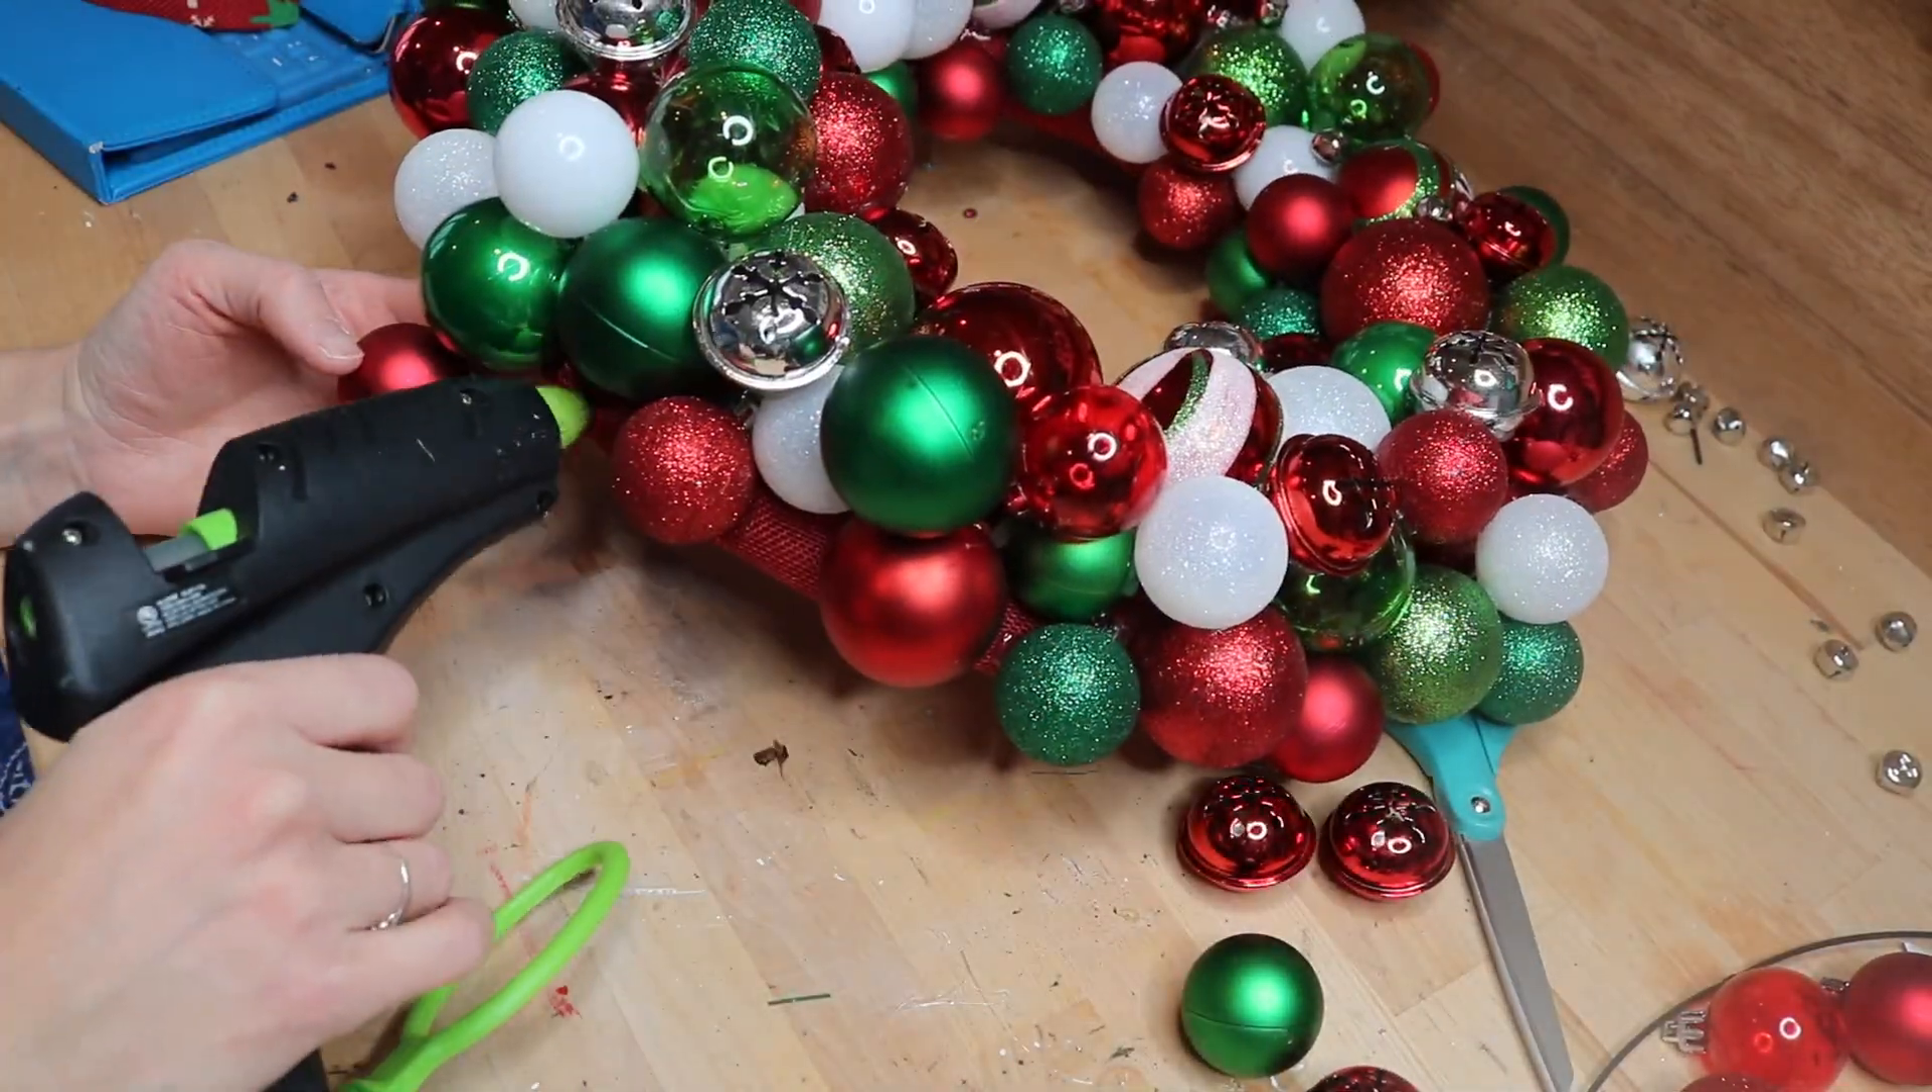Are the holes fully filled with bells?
No.